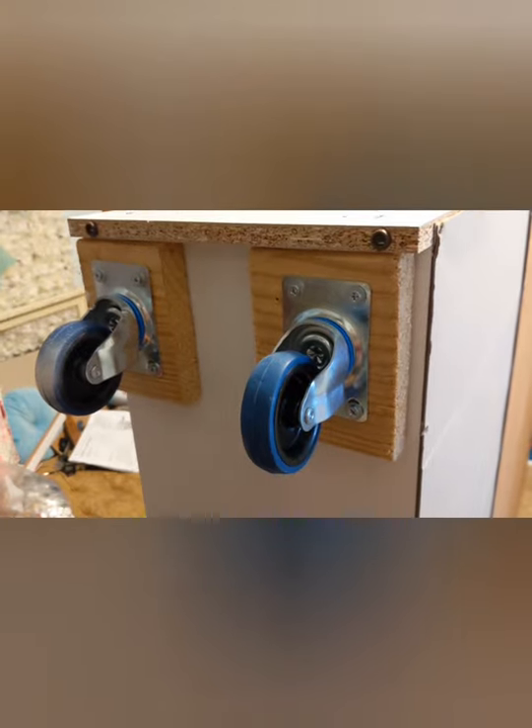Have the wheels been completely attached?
Yes.